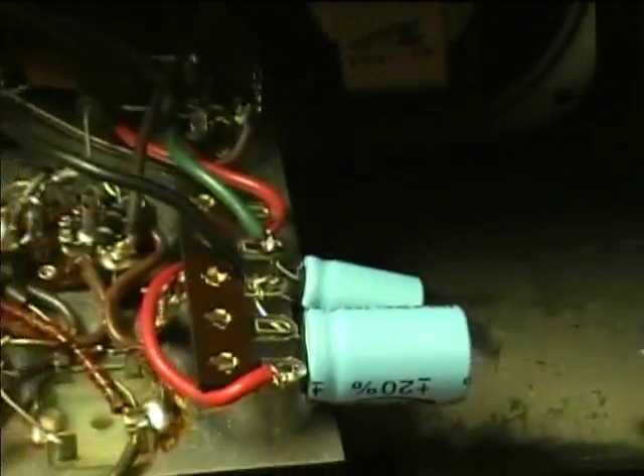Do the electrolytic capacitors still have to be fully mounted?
No.